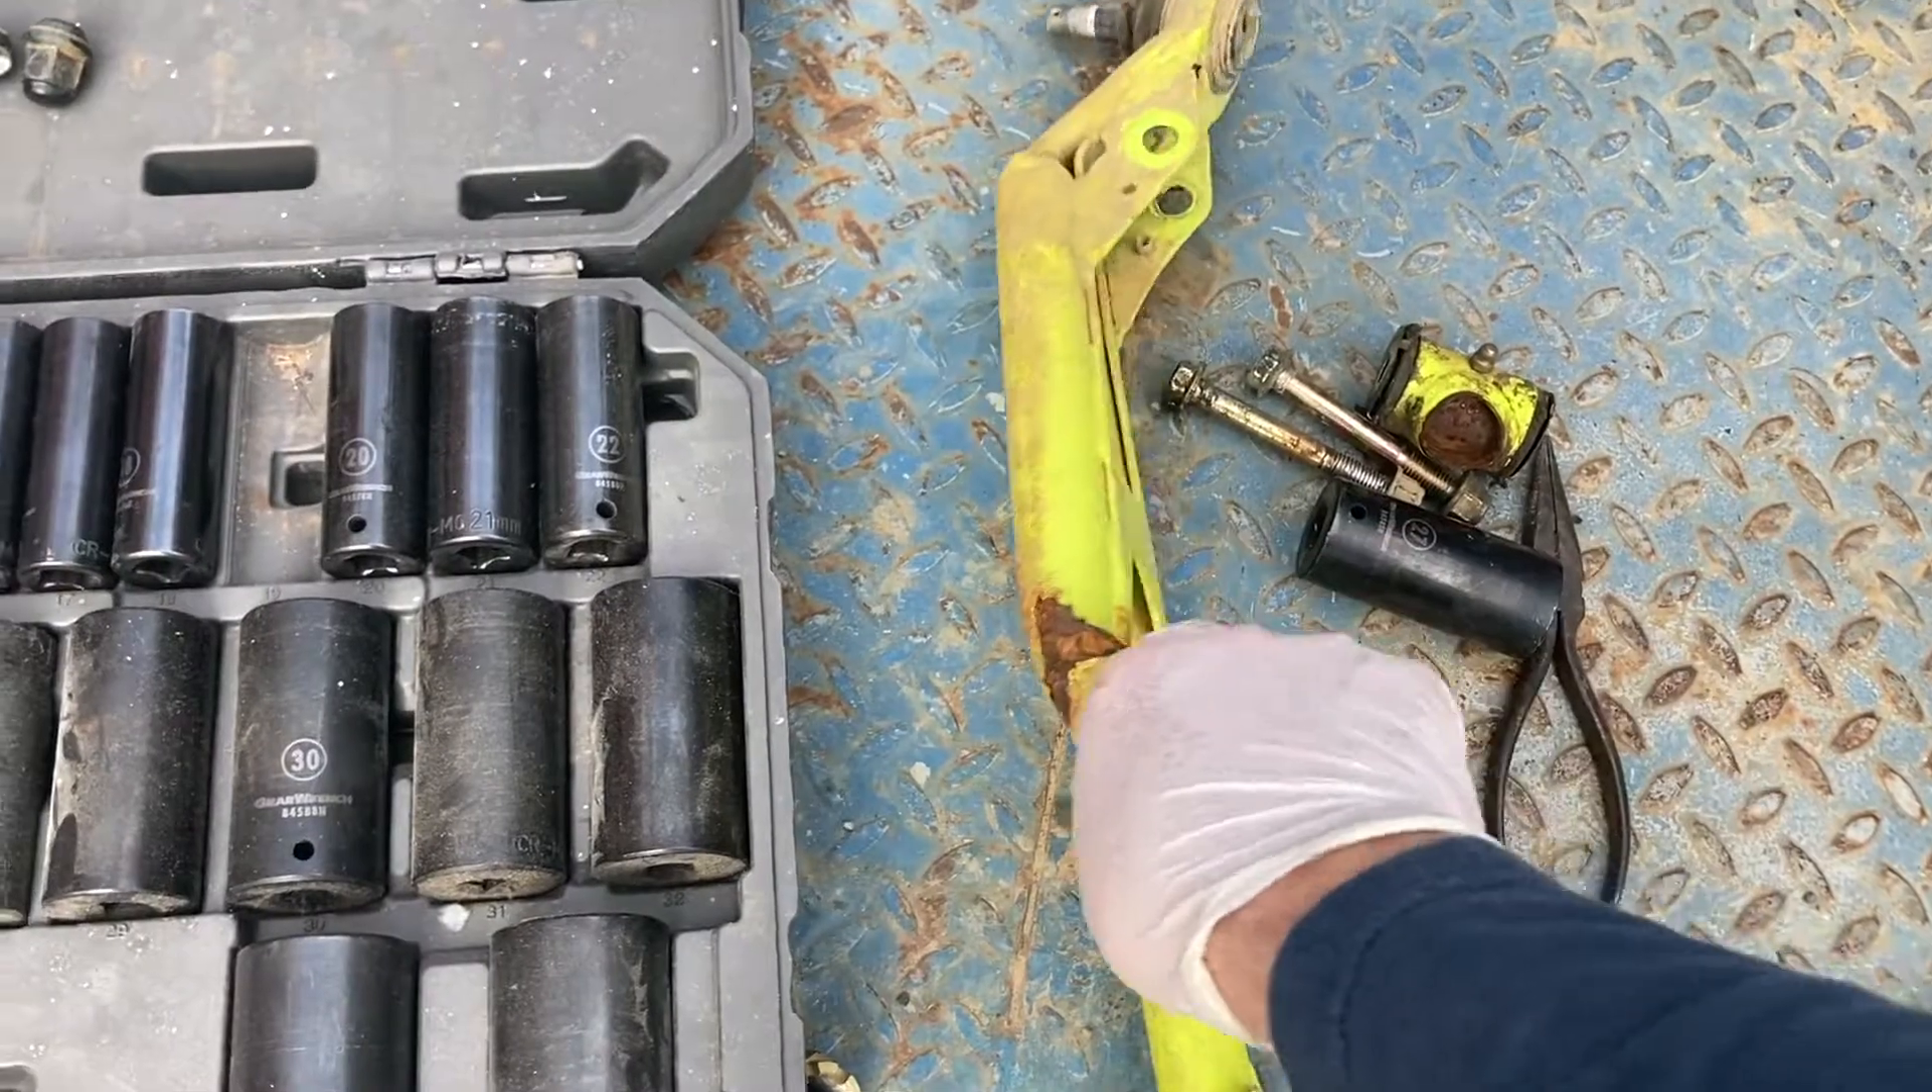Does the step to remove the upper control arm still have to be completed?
No.